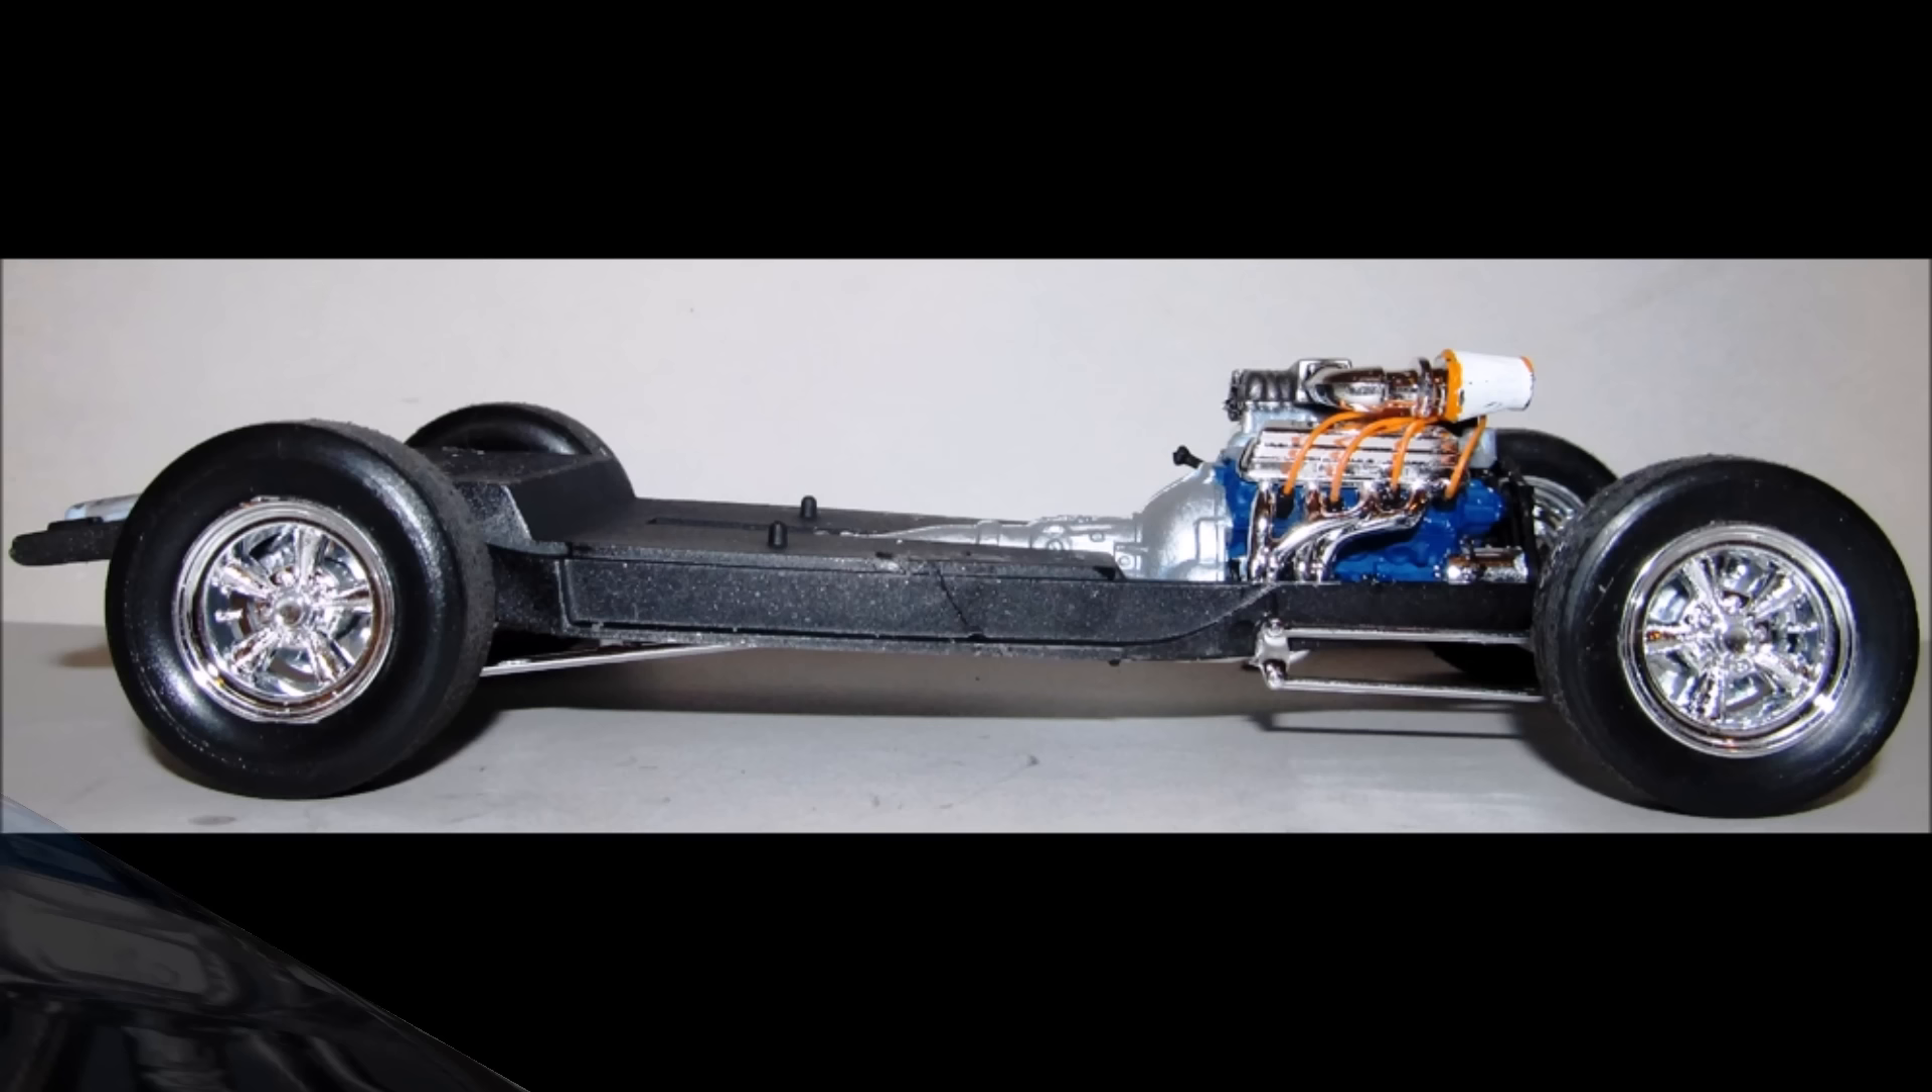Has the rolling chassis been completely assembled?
Yes.